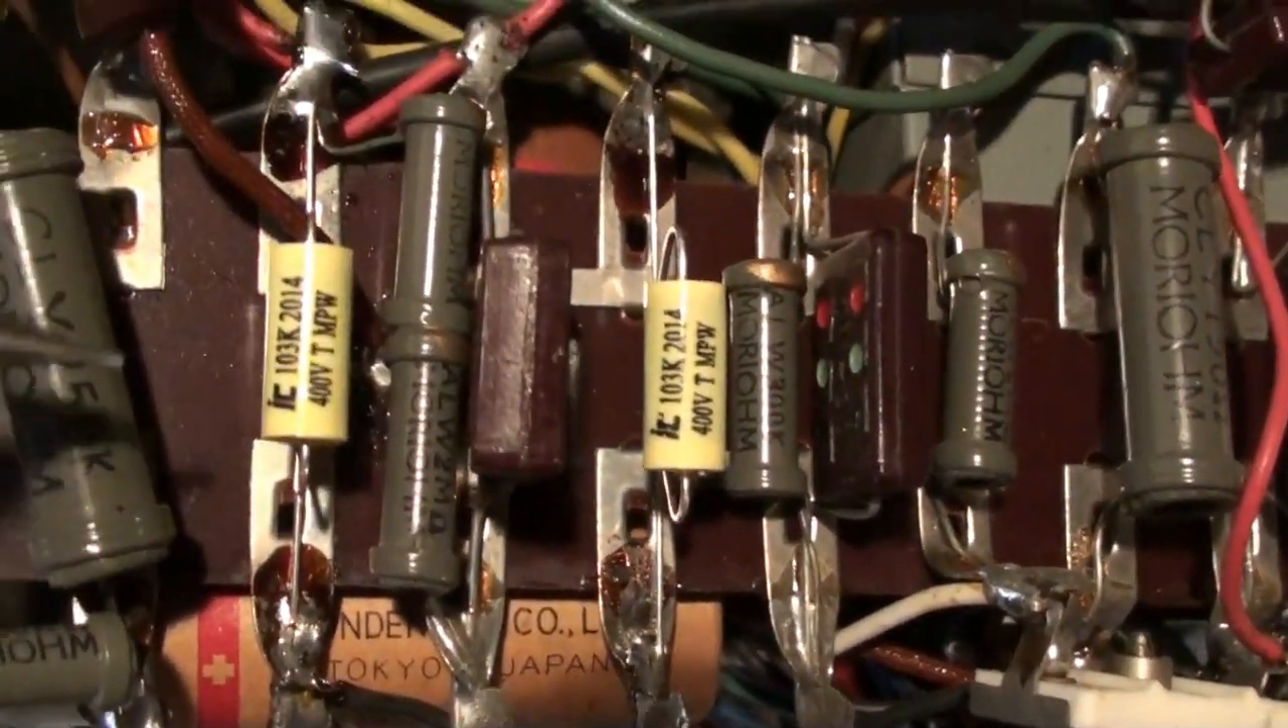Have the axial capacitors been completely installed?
Yes.